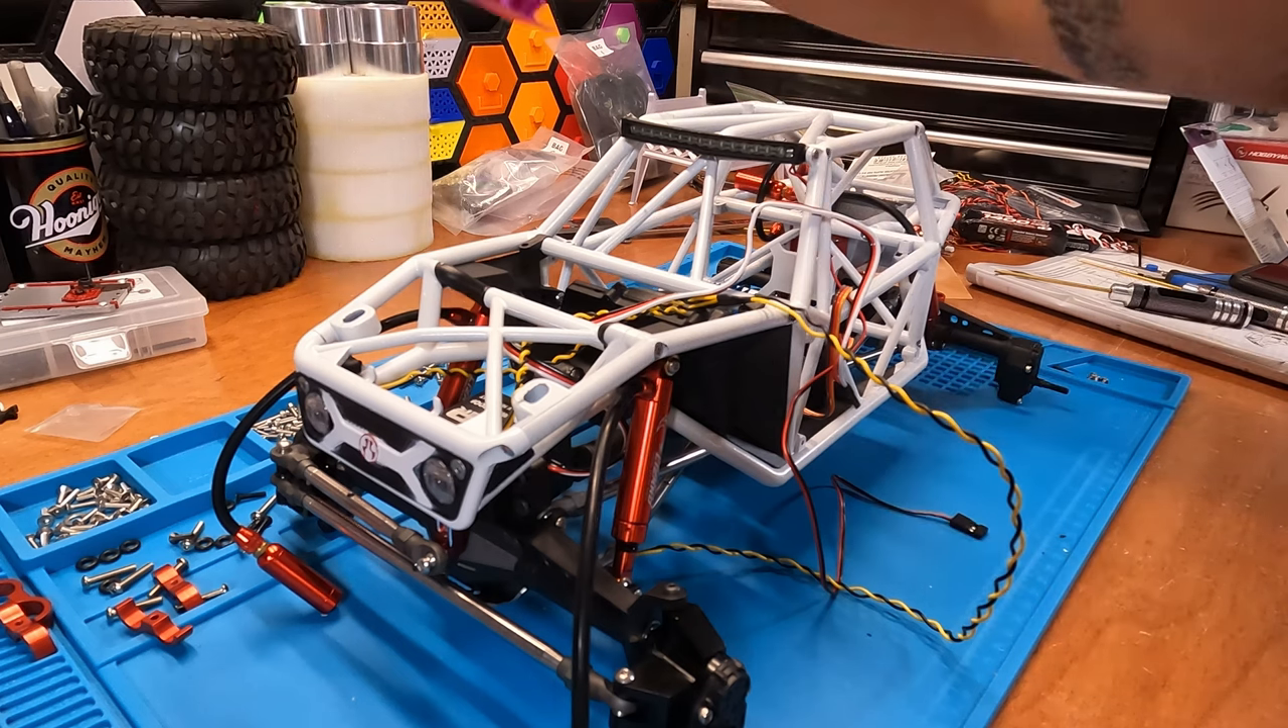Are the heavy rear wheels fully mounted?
No.